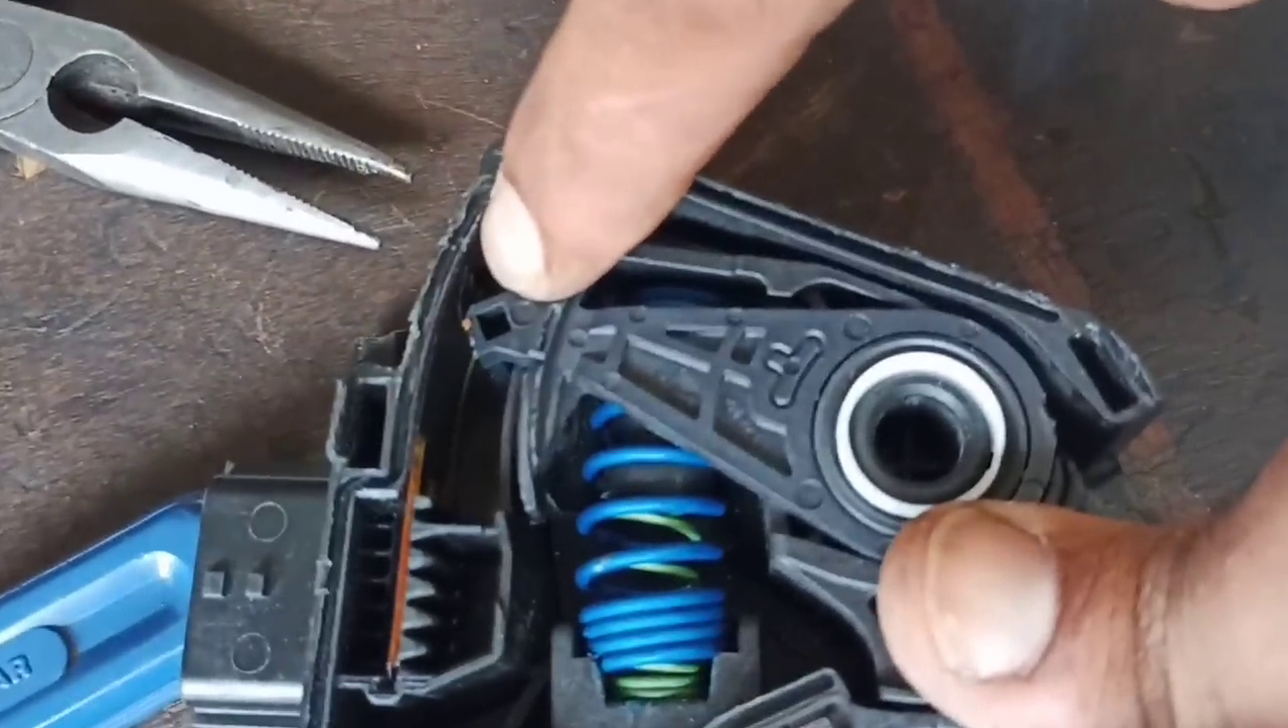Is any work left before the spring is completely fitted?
No.